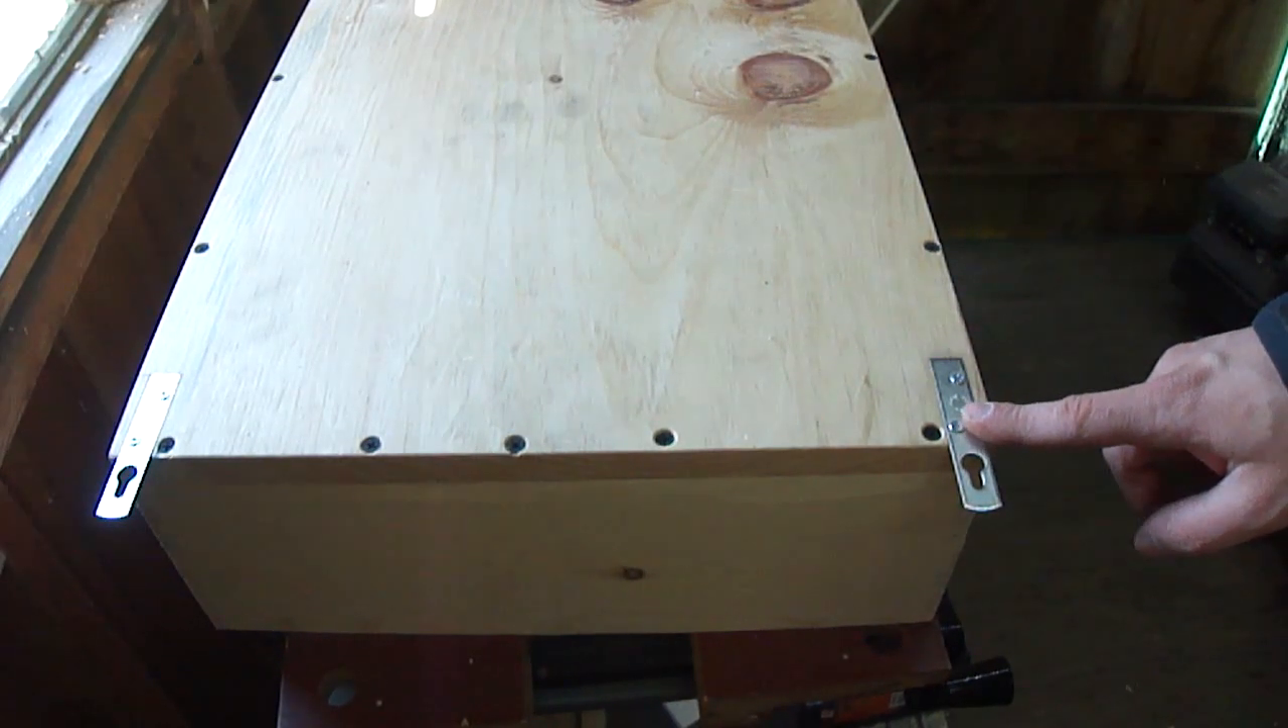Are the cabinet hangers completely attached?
Yes.